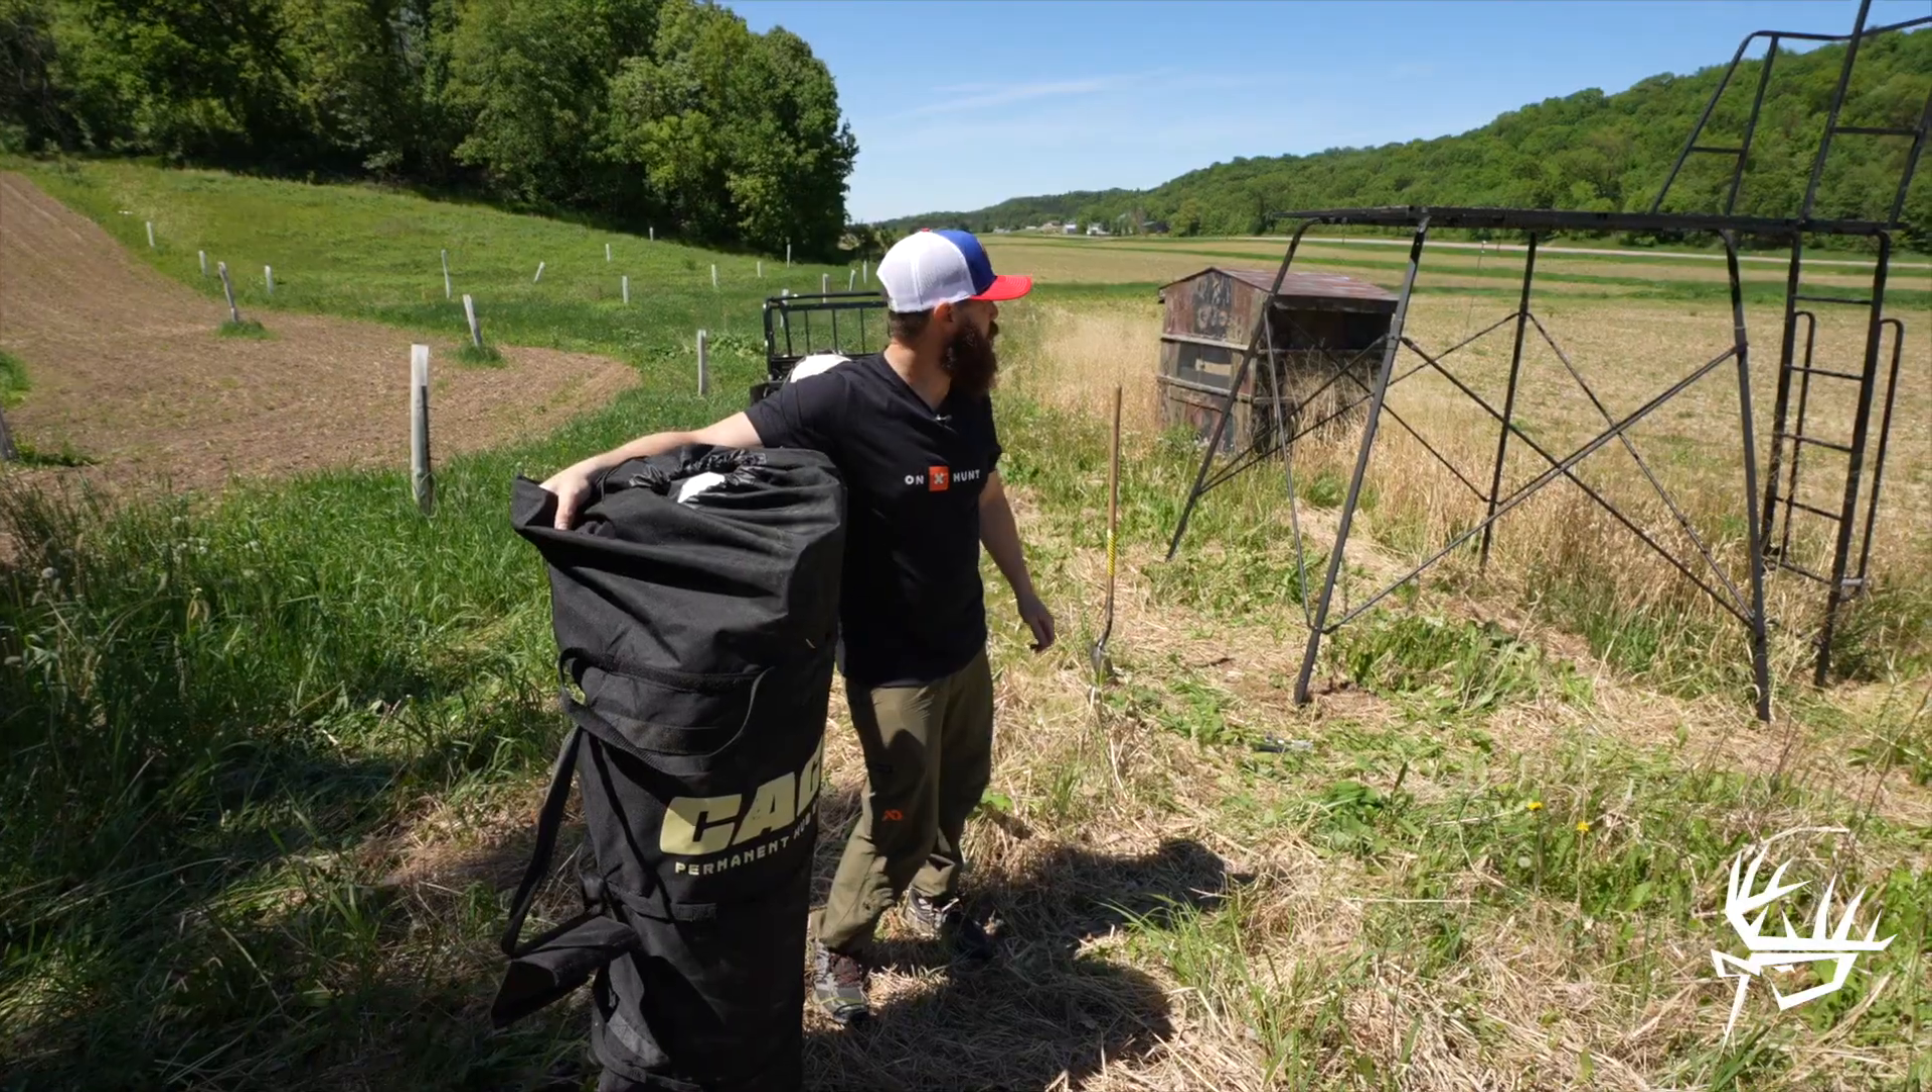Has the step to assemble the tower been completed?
Yes.